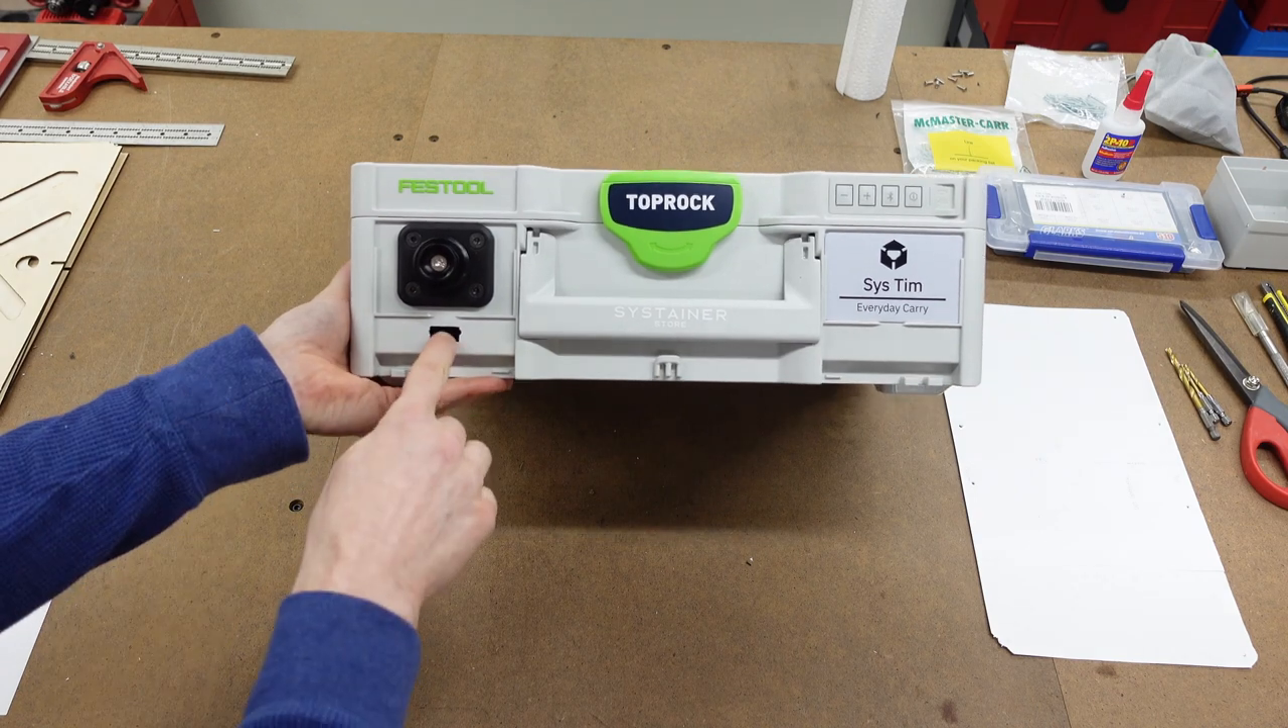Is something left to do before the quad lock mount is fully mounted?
No.